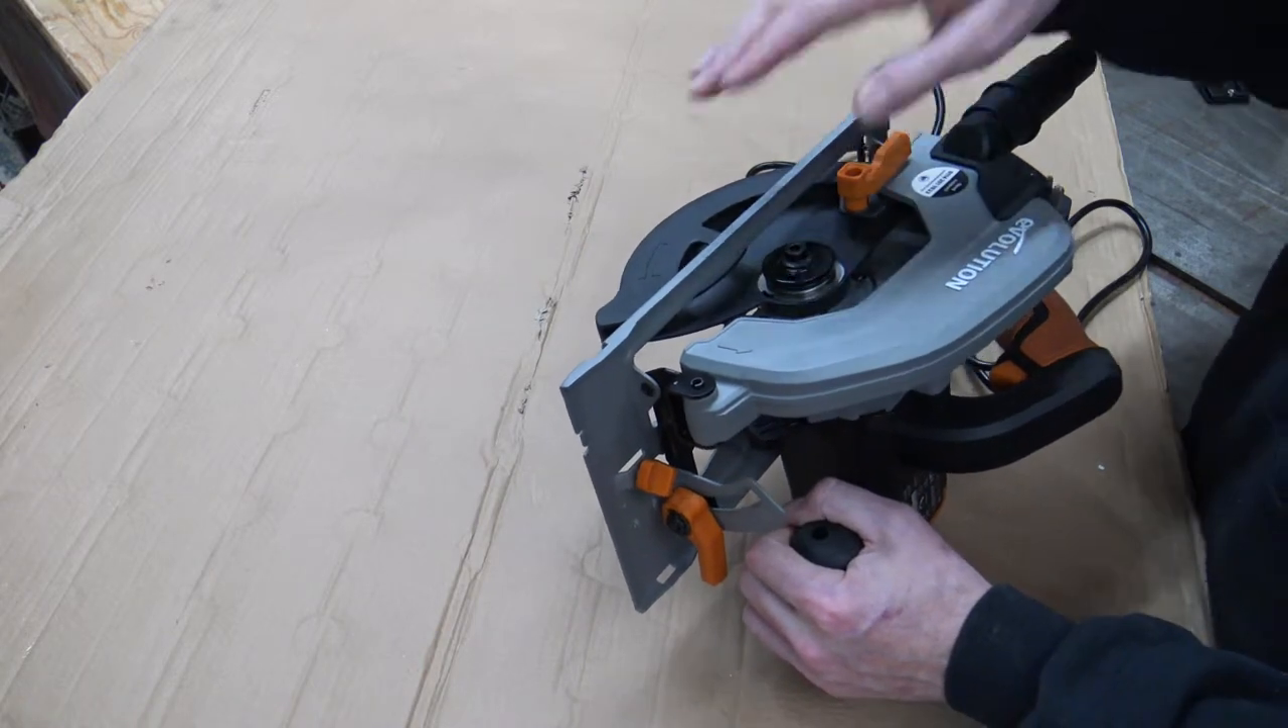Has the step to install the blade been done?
No.